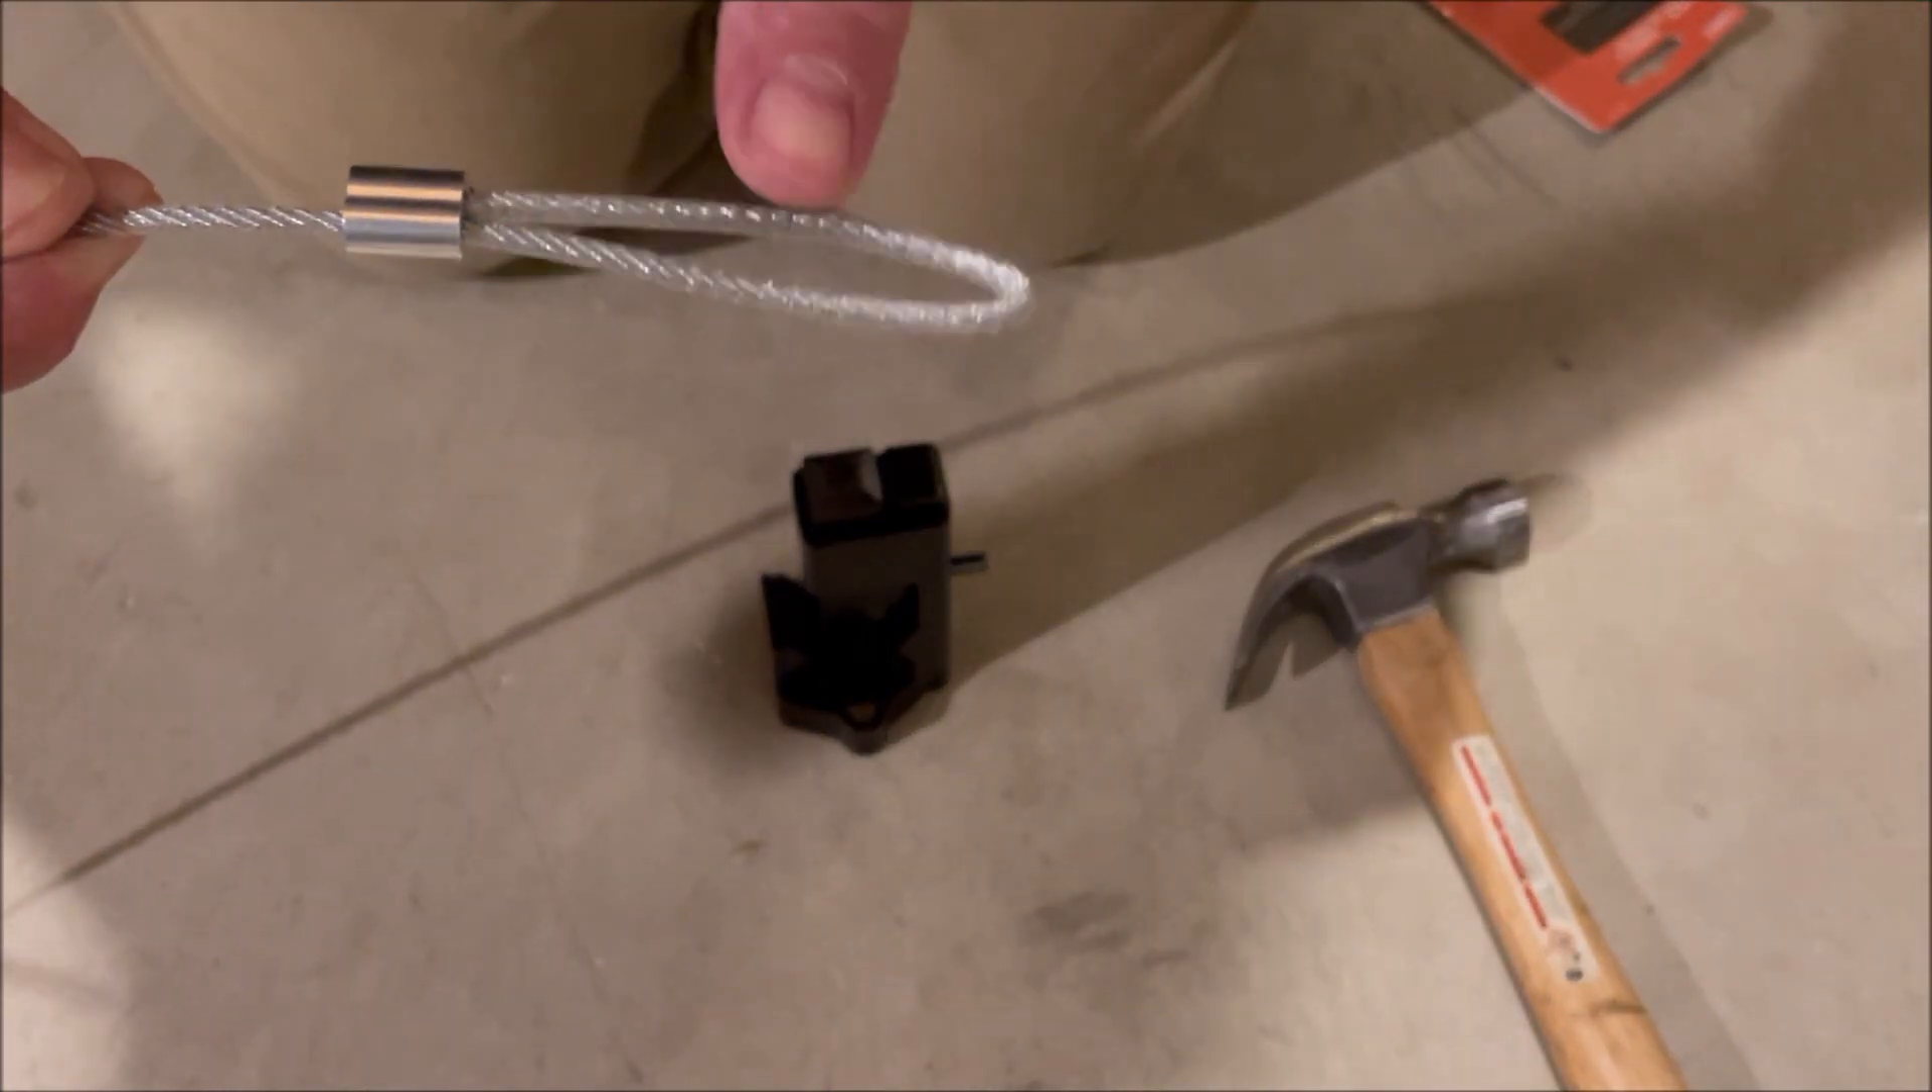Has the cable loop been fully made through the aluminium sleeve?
Yes.